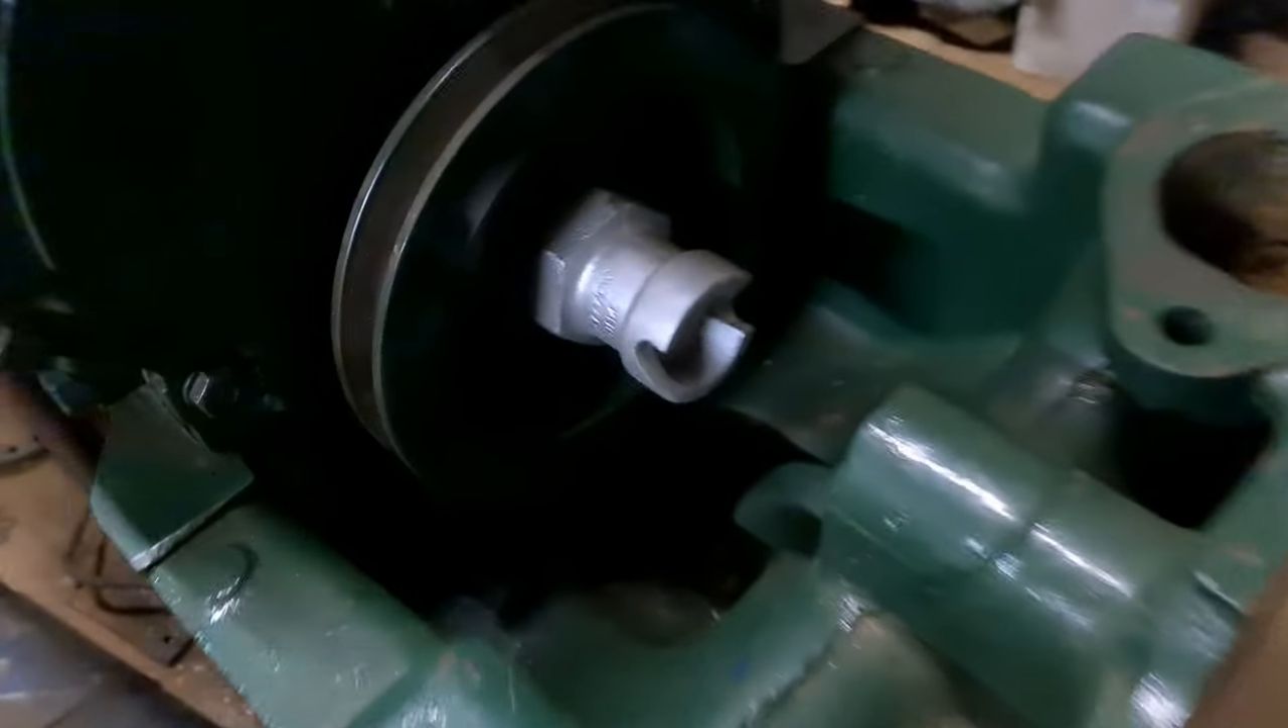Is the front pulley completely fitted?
Yes.